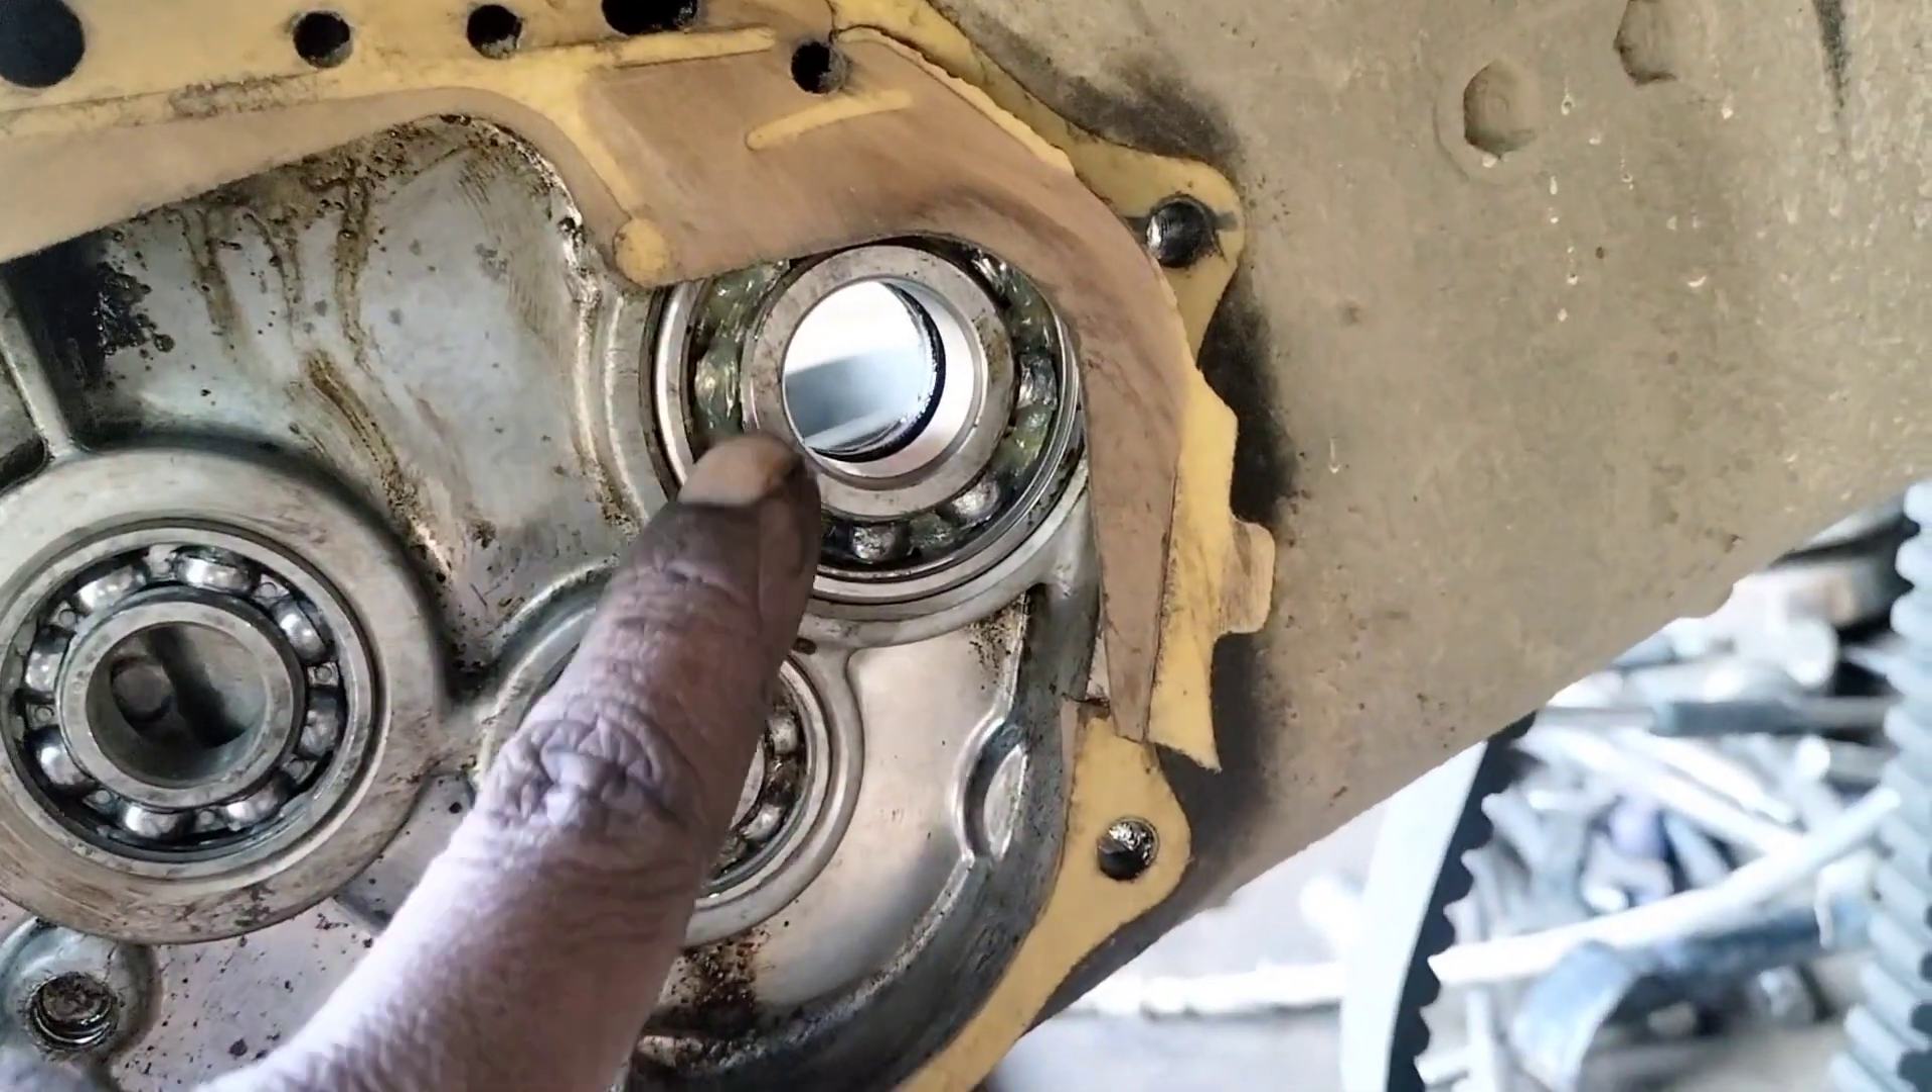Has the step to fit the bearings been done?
Yes.